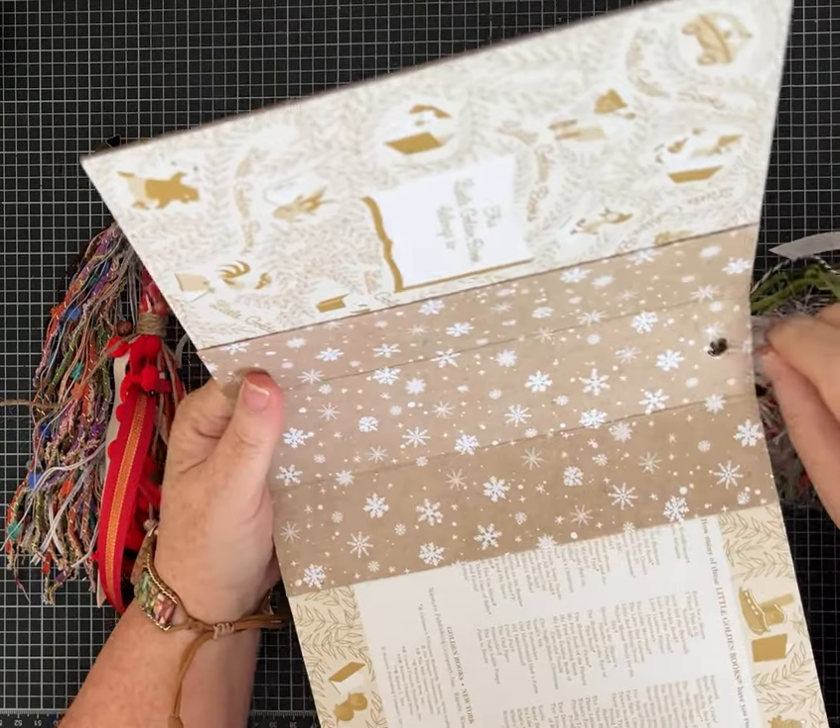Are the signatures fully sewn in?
No.